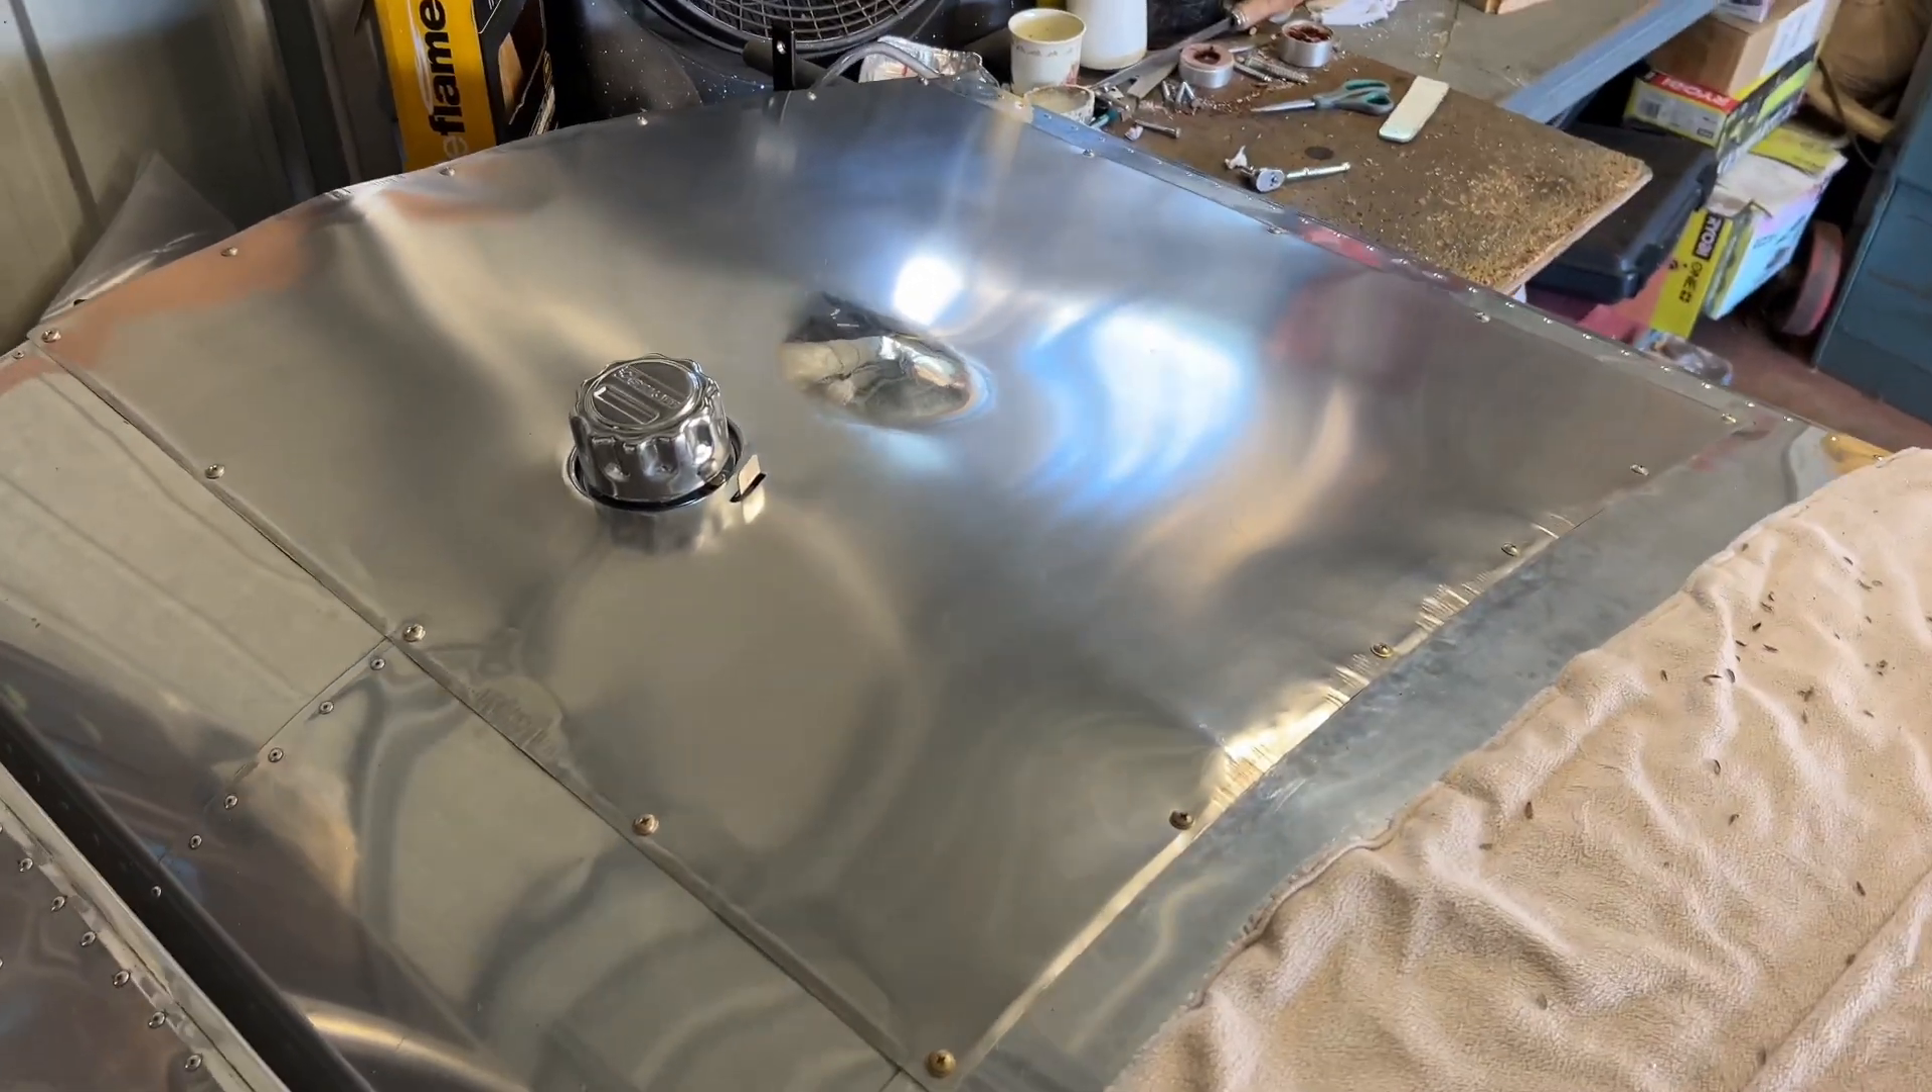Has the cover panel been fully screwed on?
Yes.